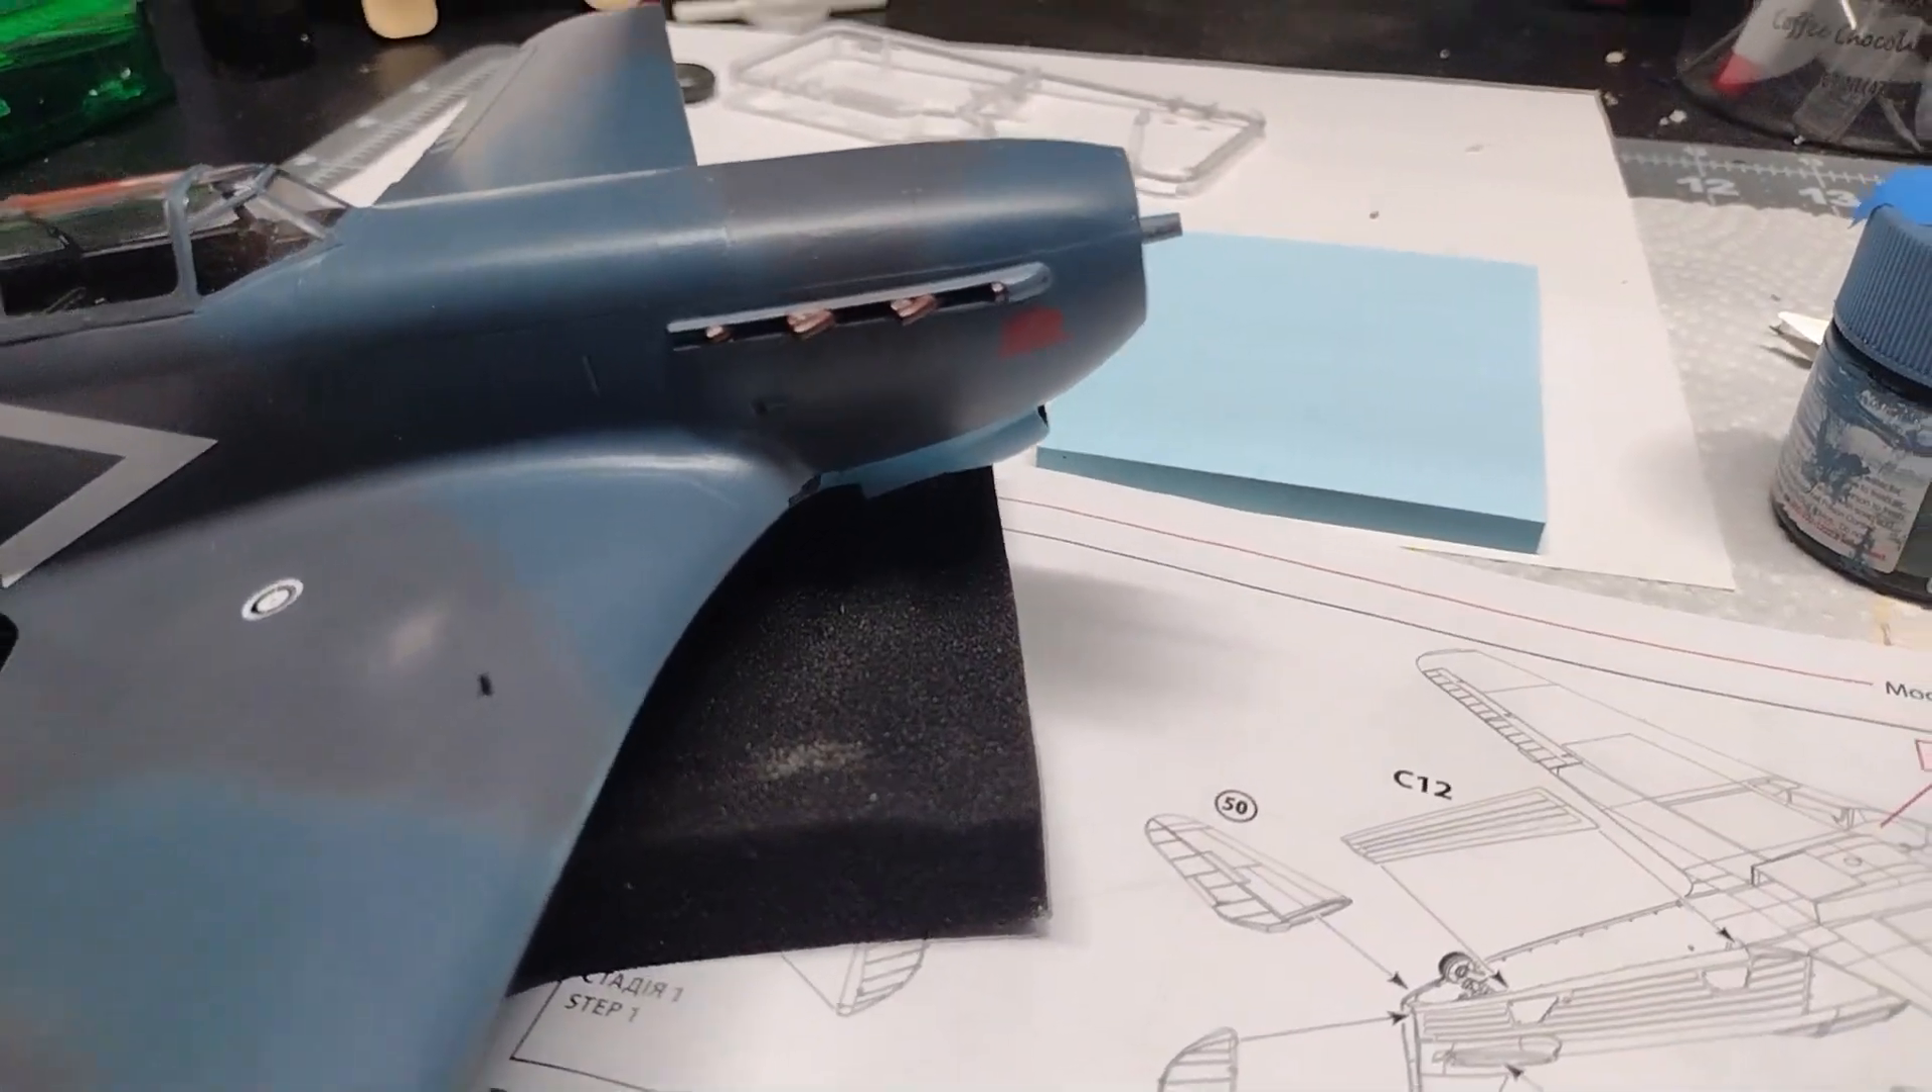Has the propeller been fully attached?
No.